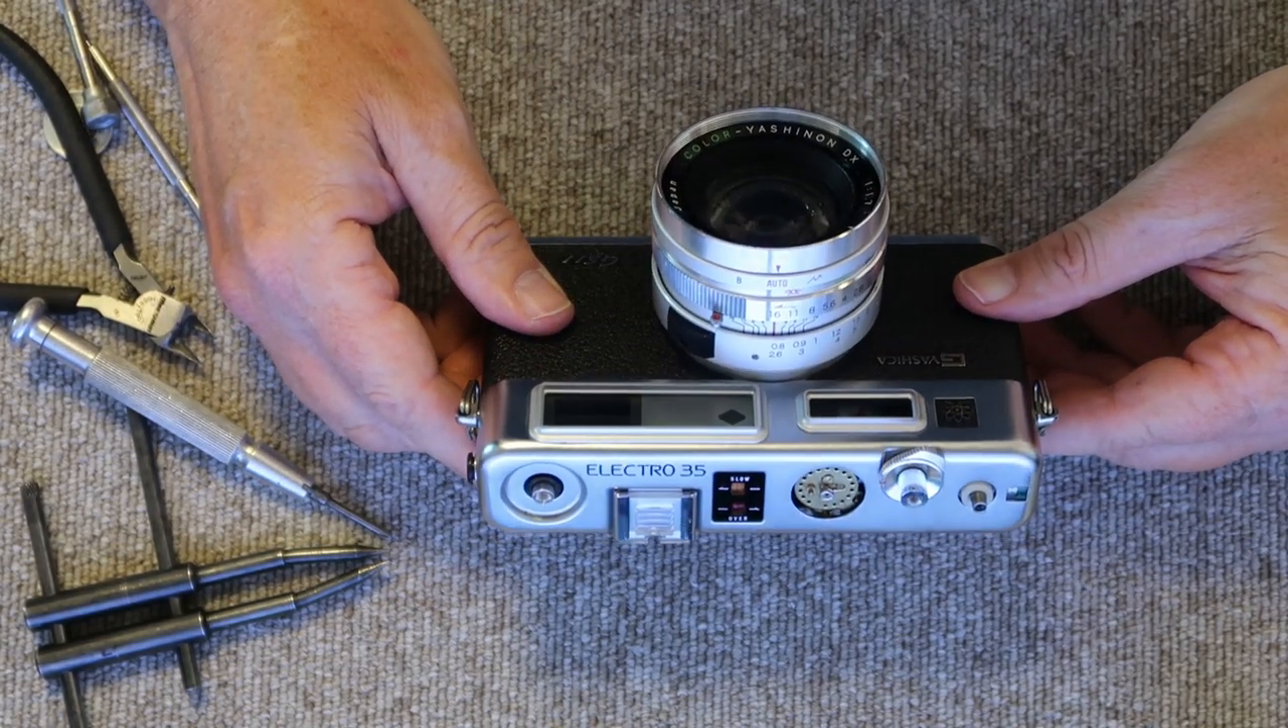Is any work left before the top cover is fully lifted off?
Yes.